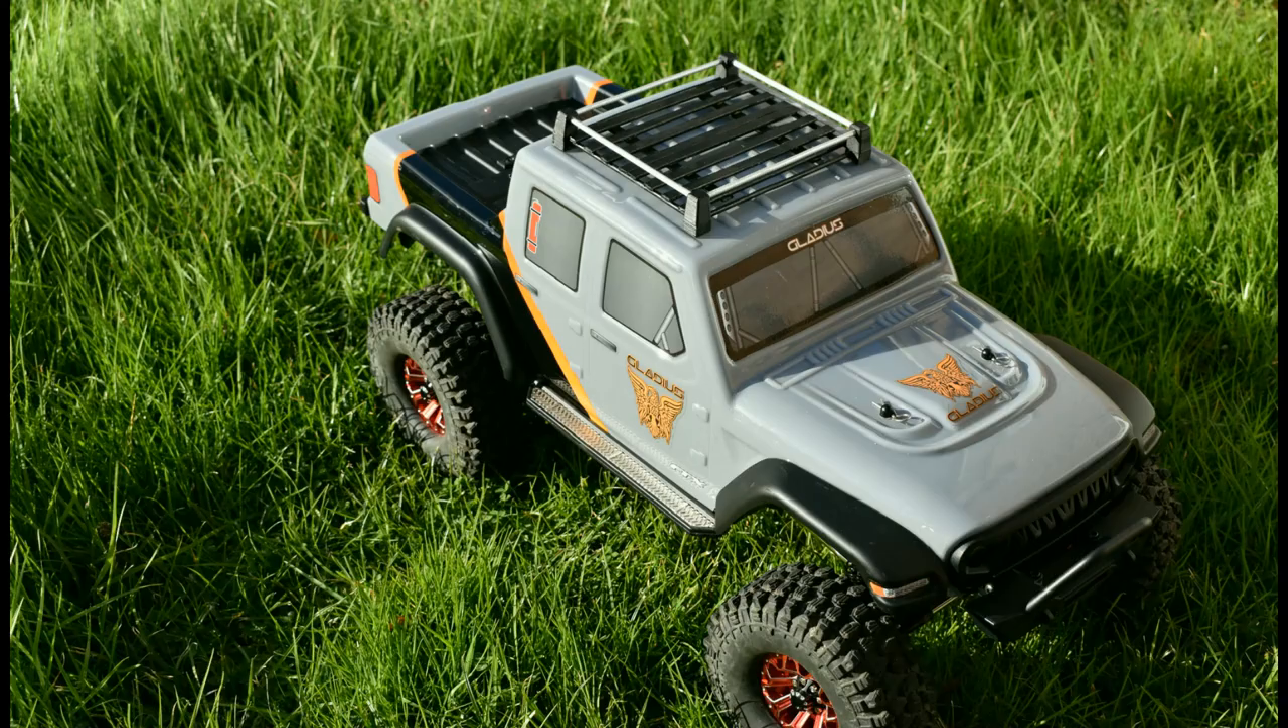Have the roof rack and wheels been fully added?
Yes.